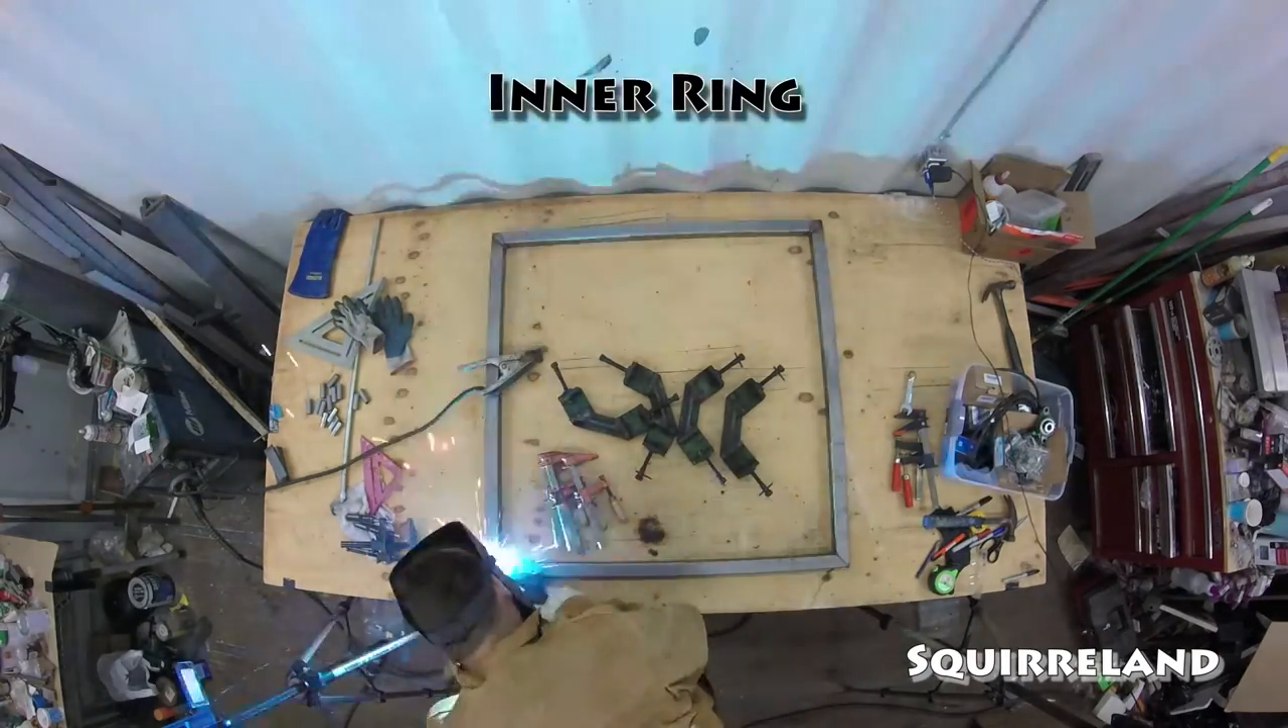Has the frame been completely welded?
No.